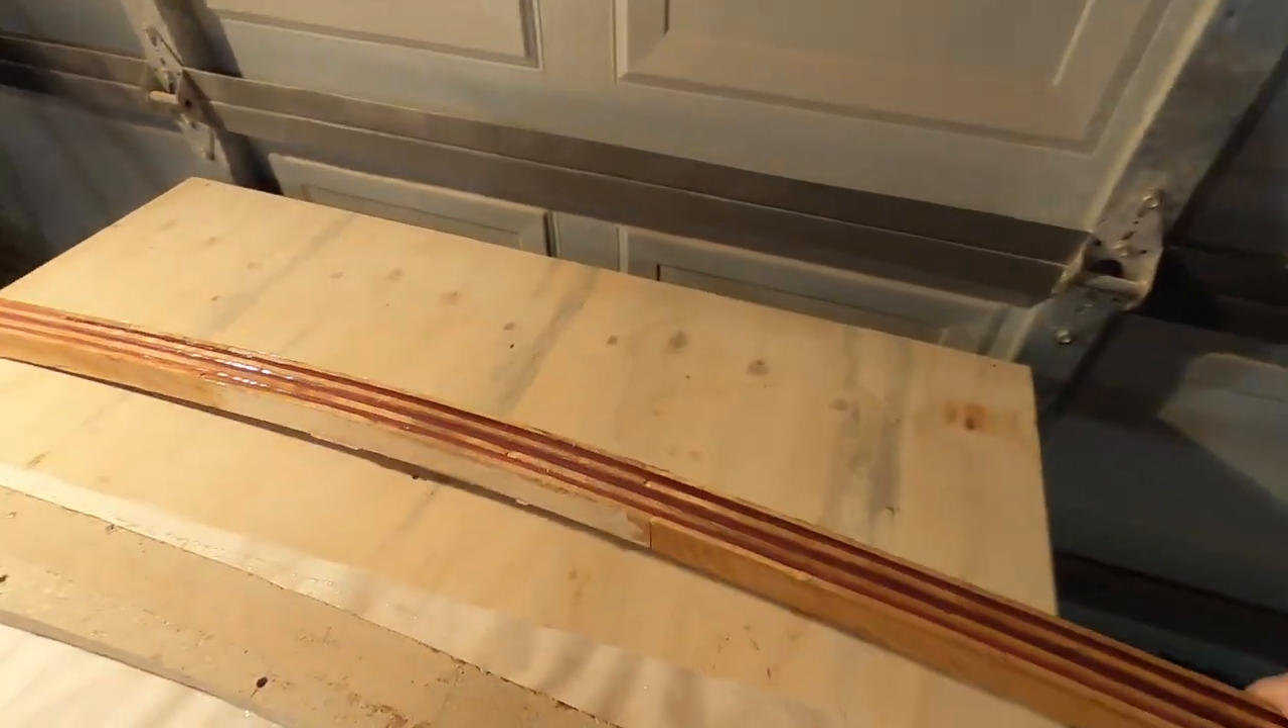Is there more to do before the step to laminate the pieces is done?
No.